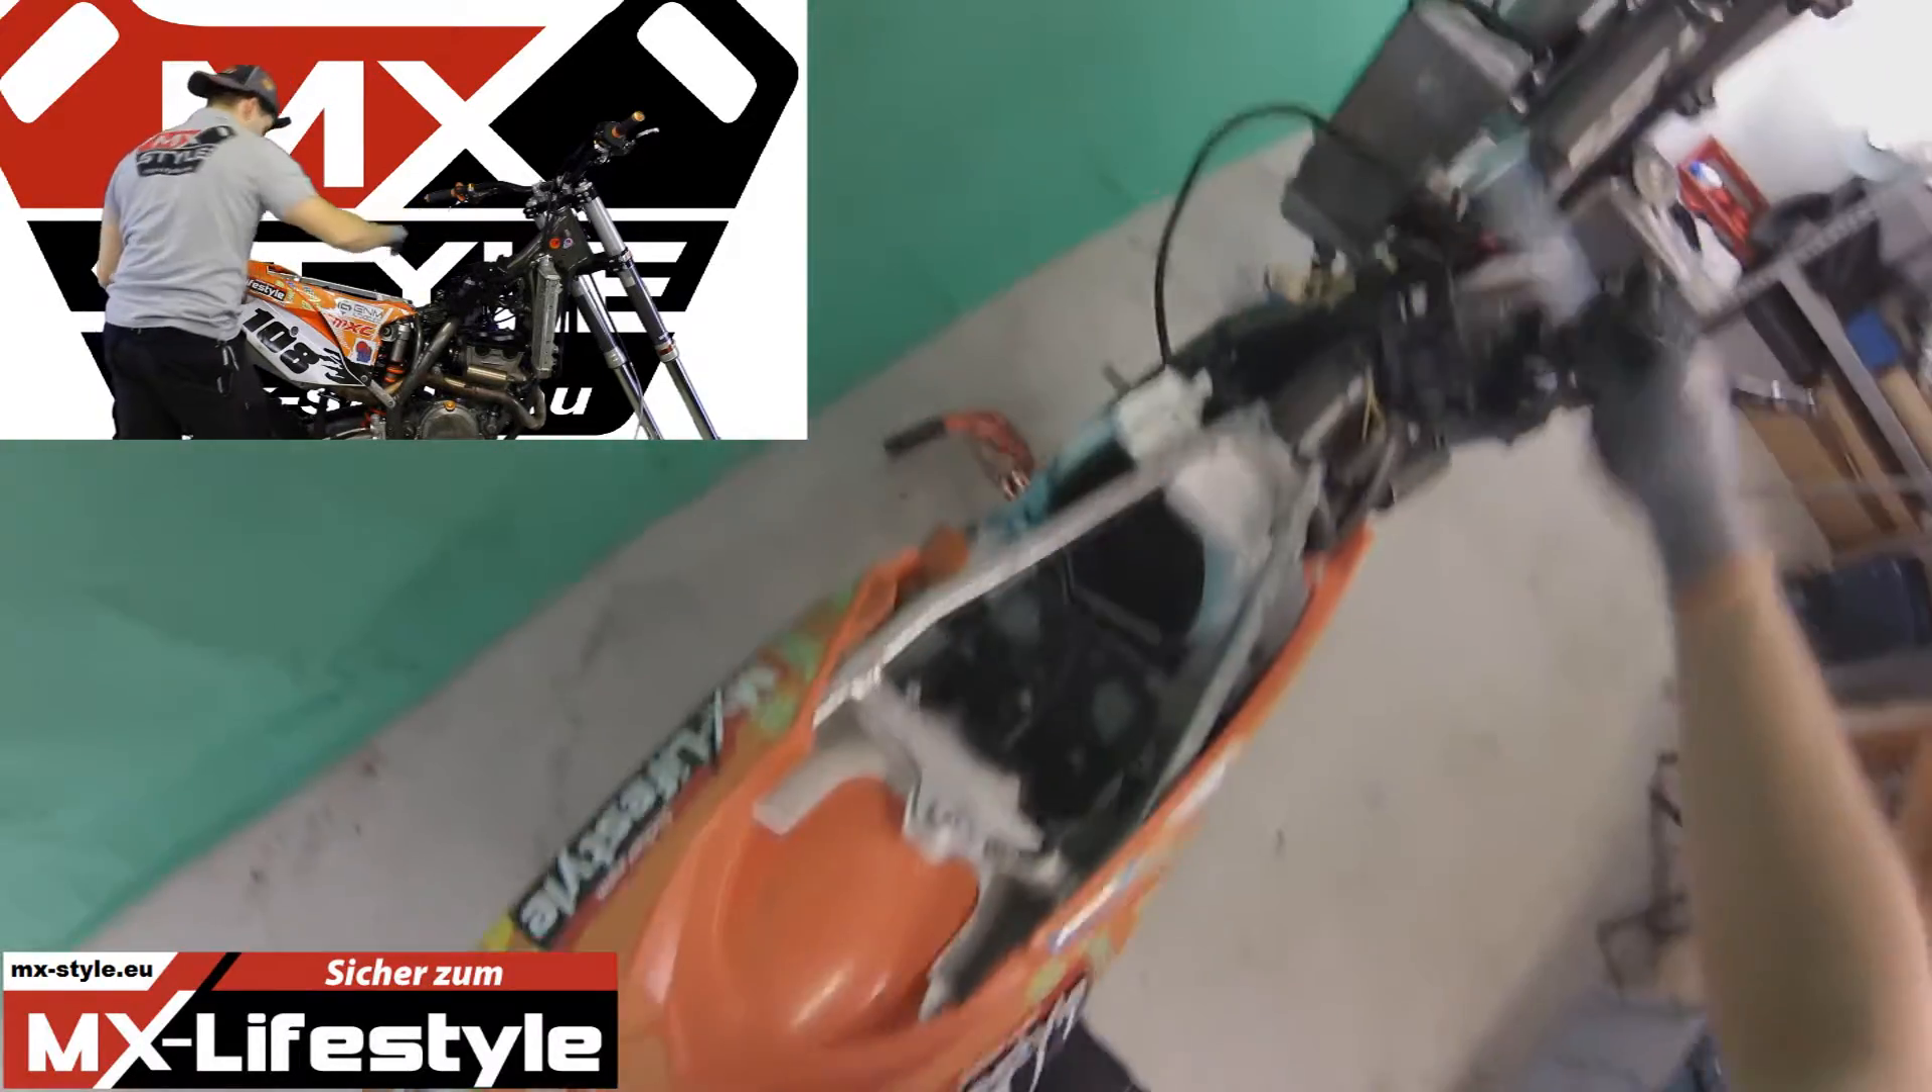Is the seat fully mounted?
No.